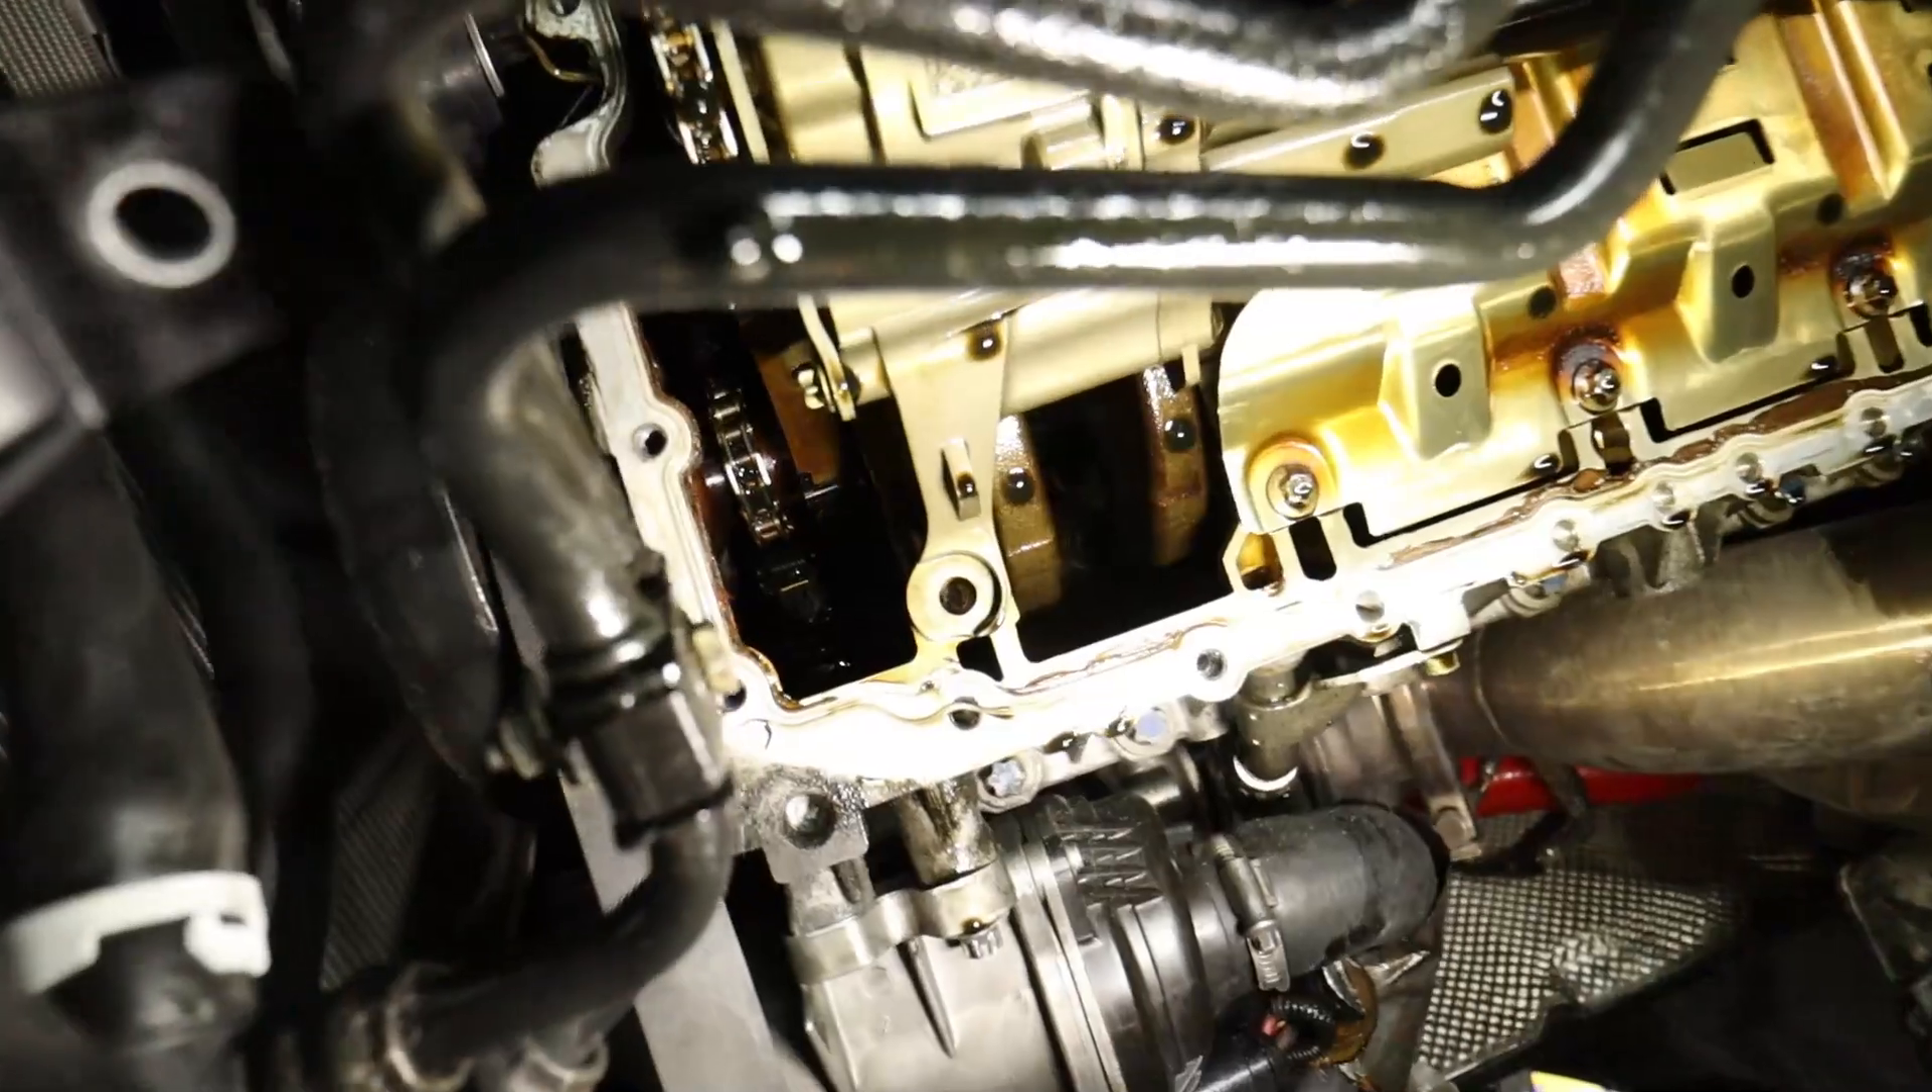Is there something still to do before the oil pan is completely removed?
No.